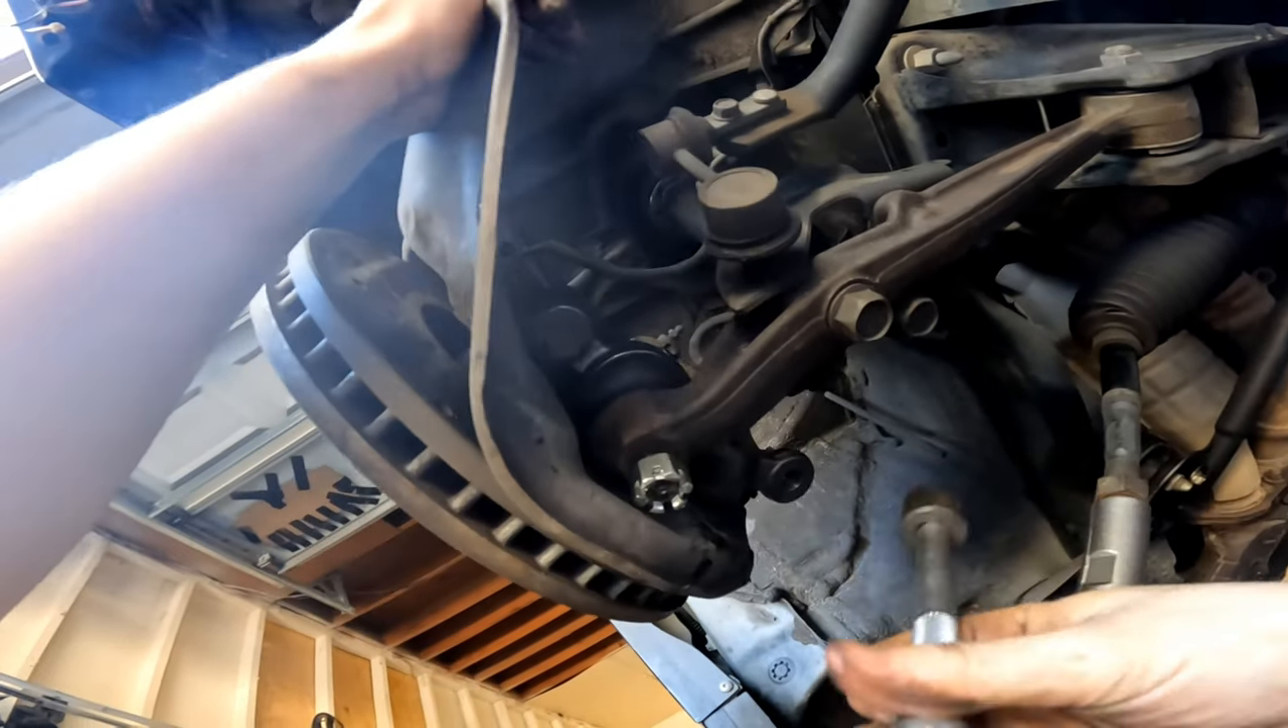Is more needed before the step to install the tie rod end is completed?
Yes.